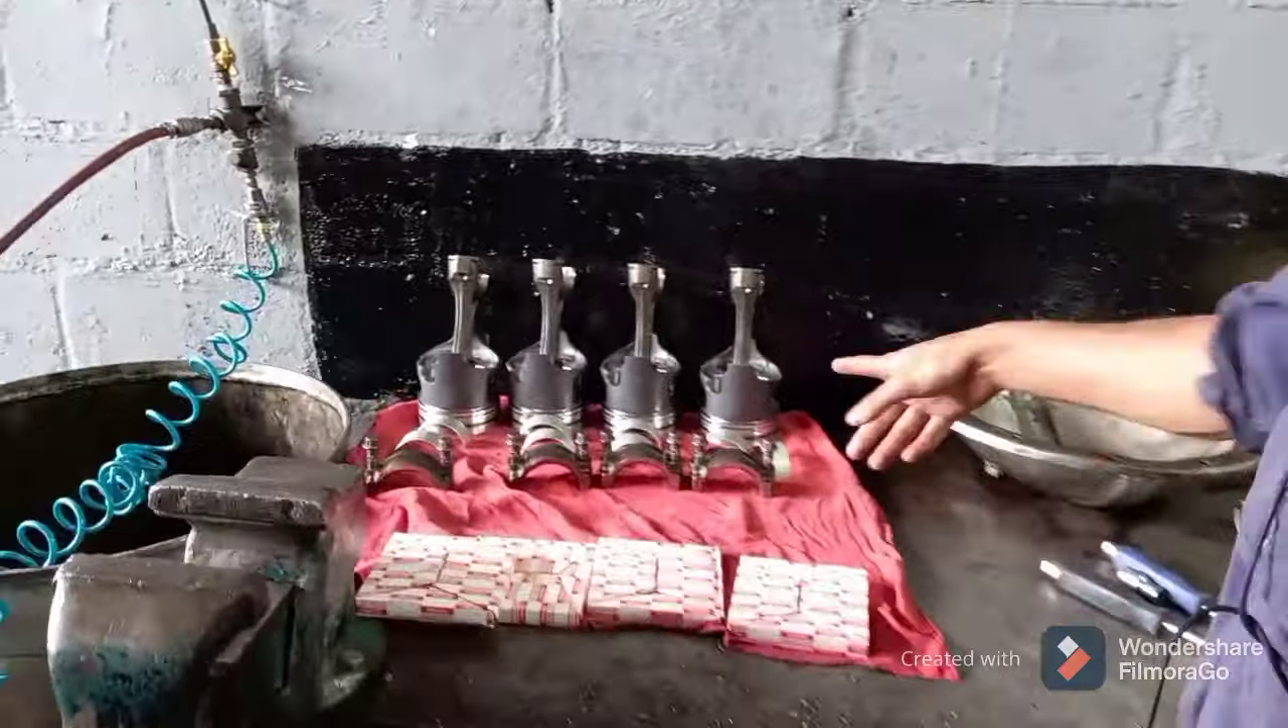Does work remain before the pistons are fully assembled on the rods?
No.